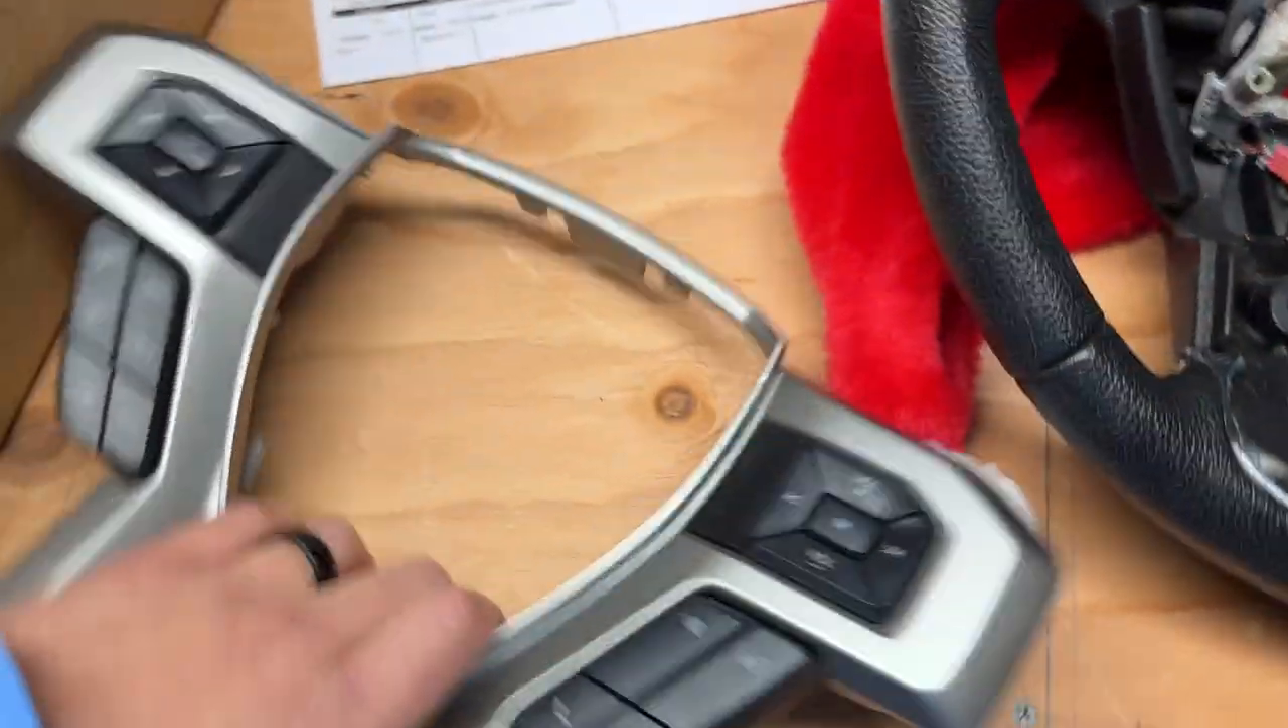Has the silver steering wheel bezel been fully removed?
Yes.